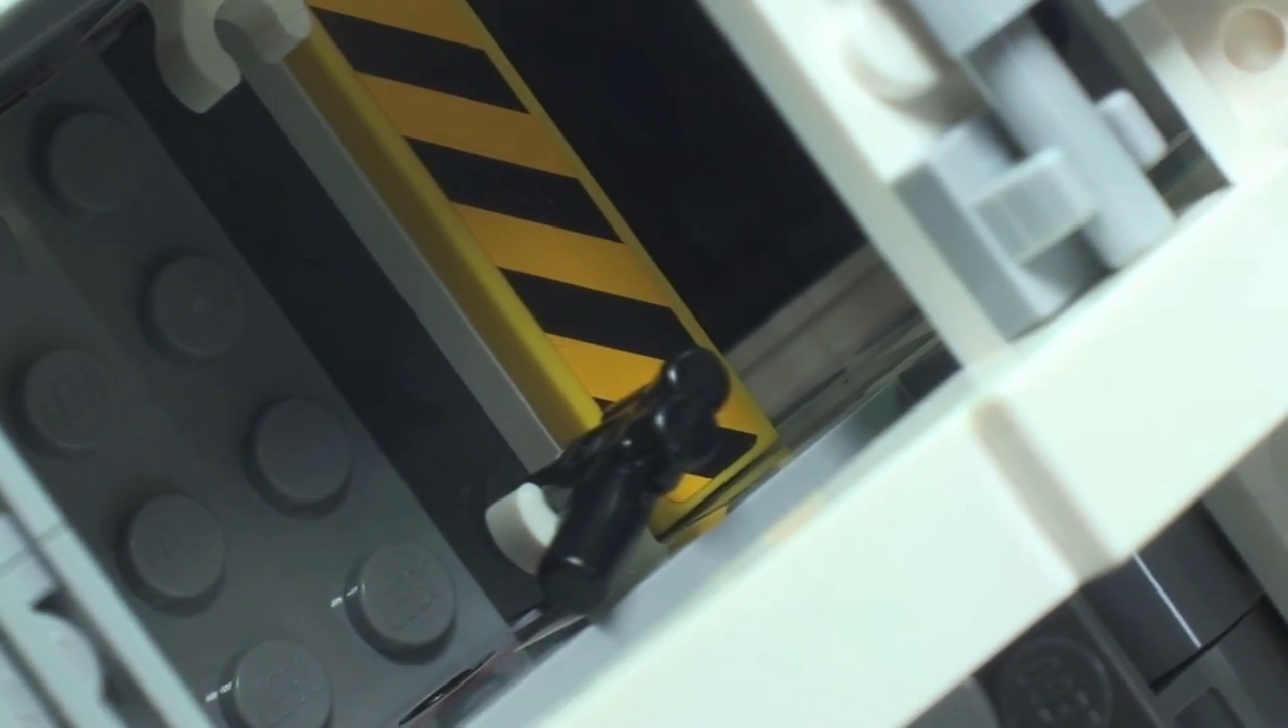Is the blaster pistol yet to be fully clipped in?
No.